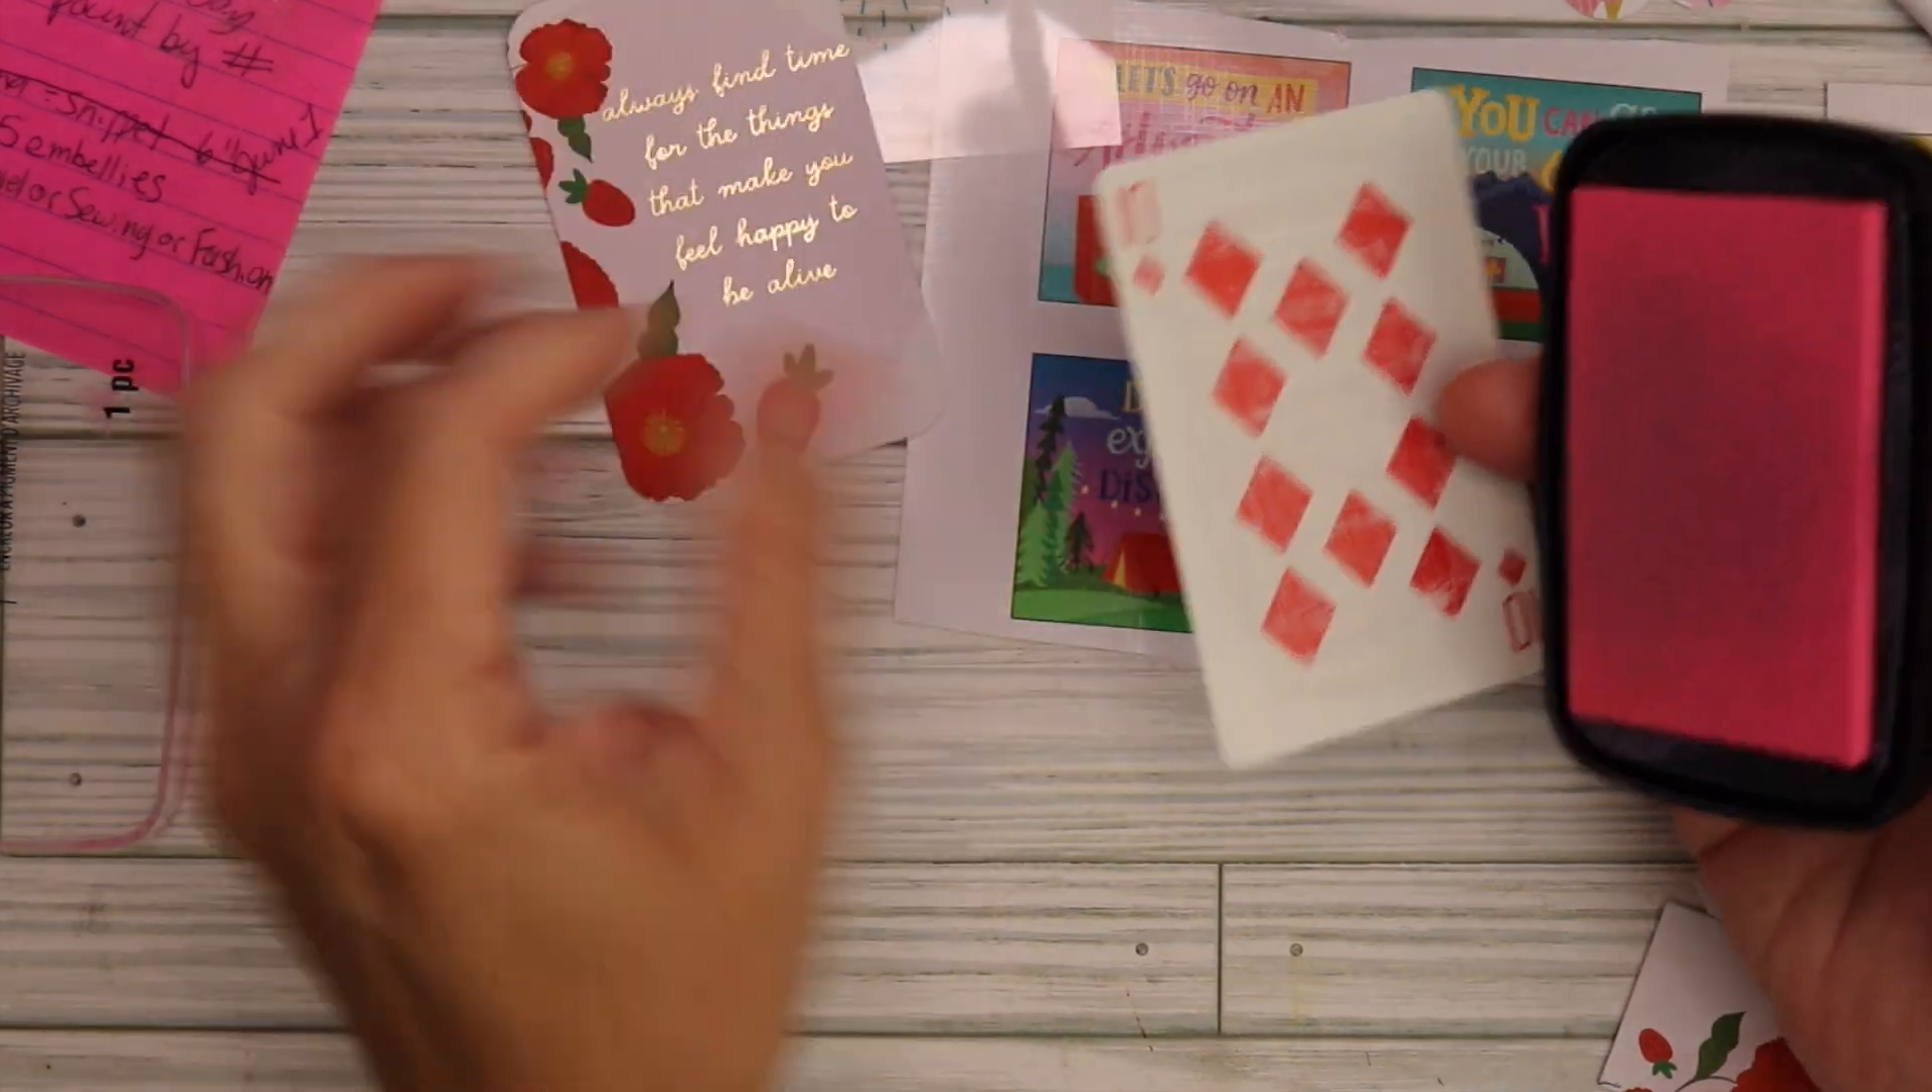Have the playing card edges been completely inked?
No.